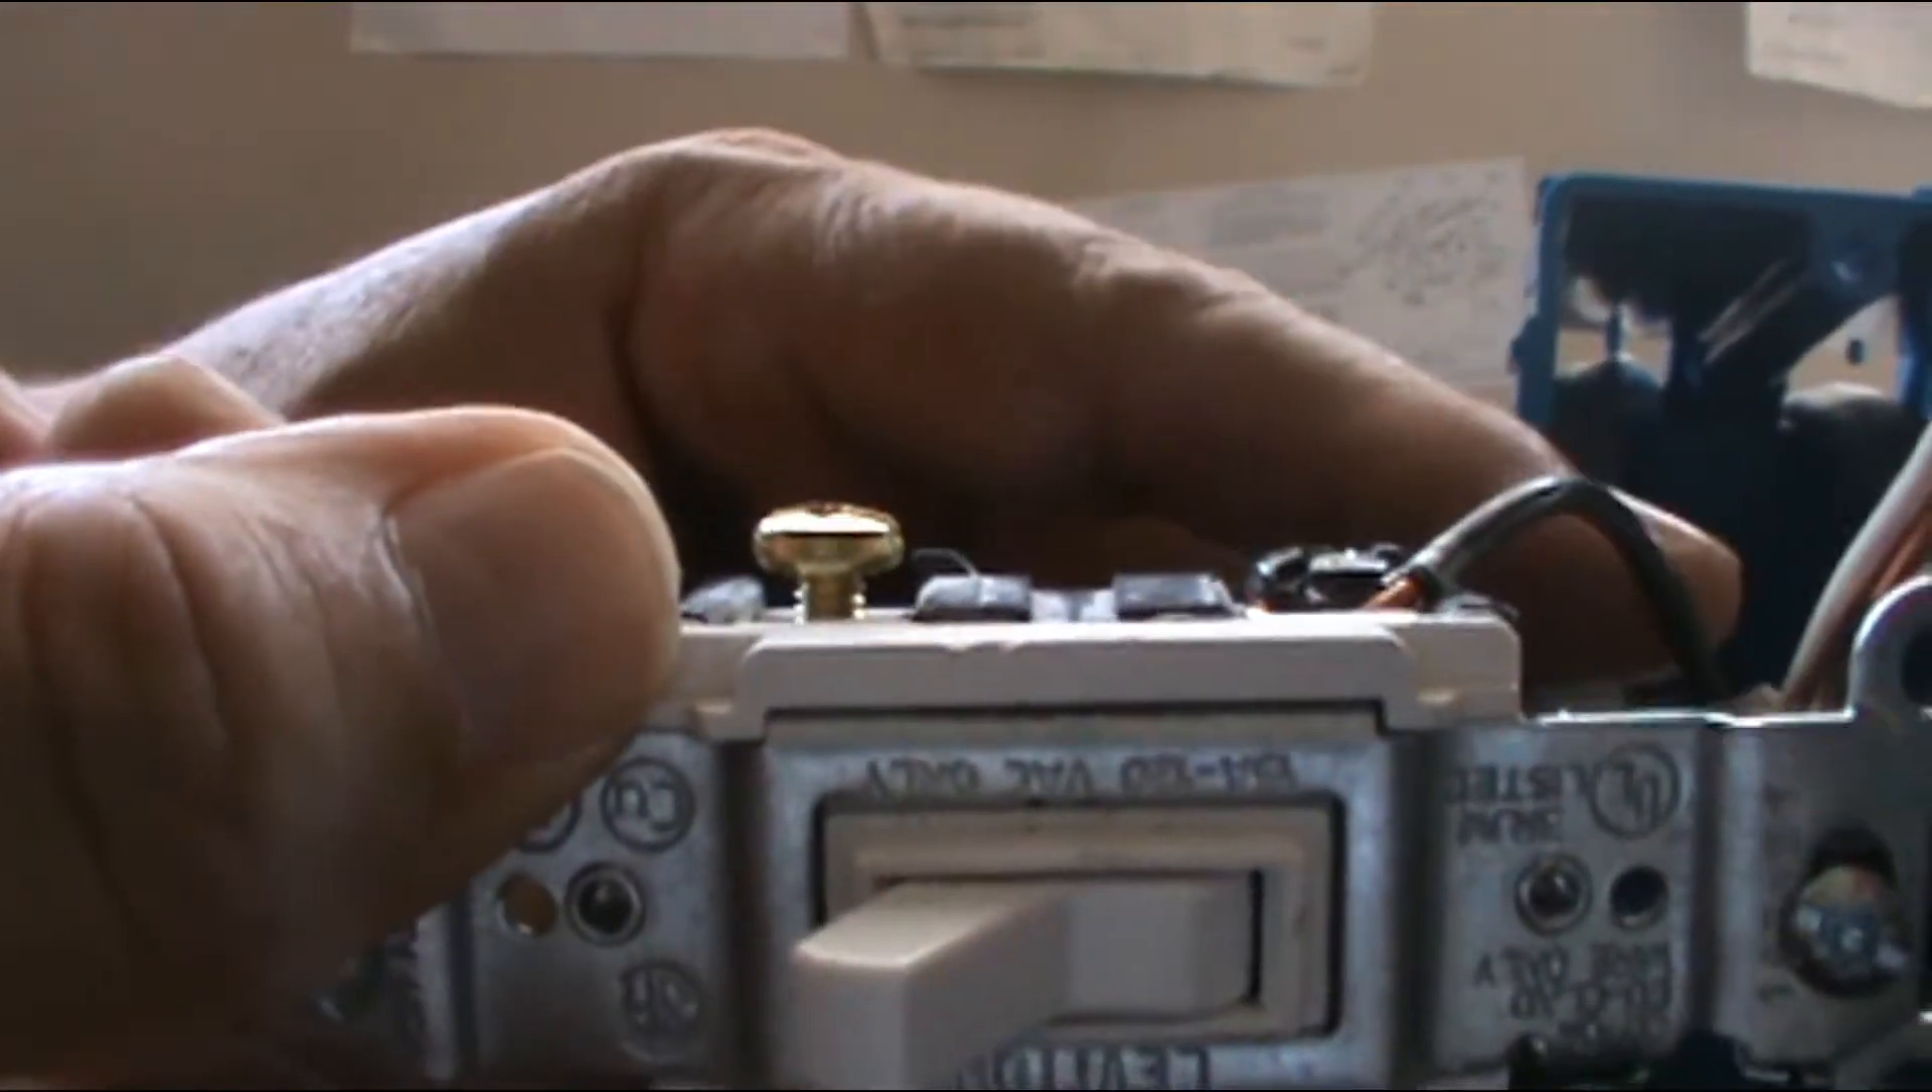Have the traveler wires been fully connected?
No.